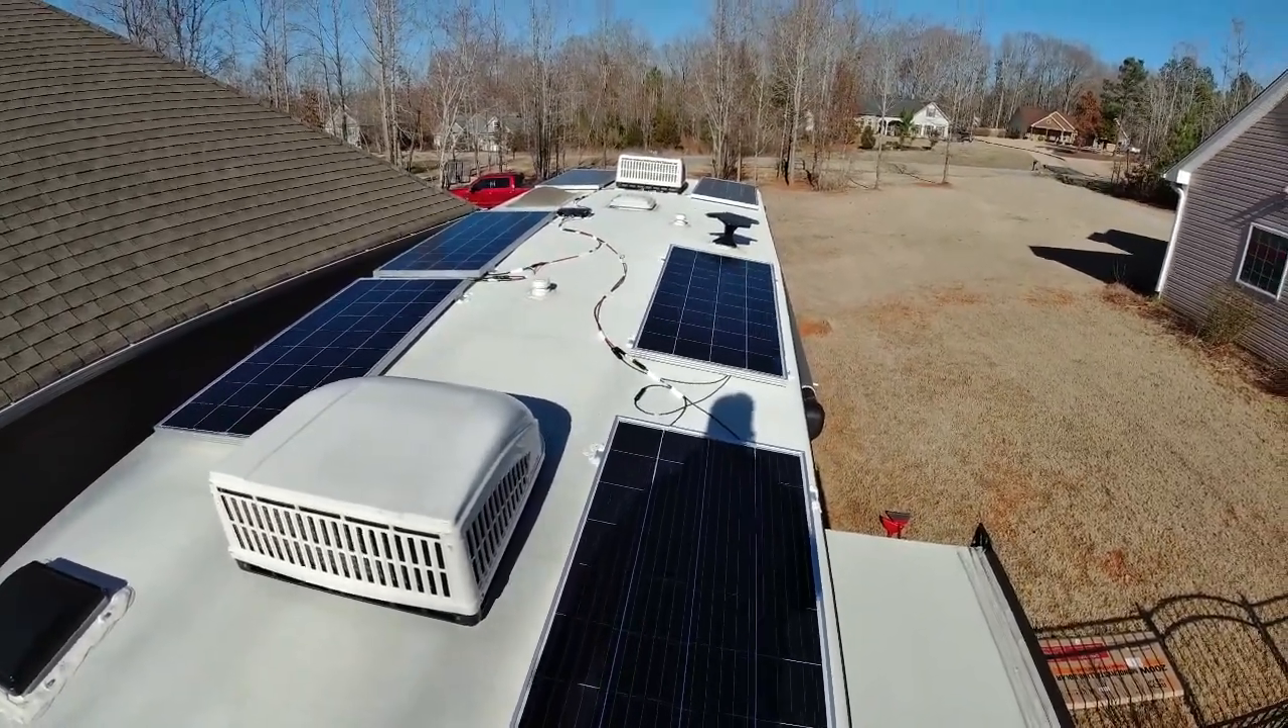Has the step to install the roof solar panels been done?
Yes.